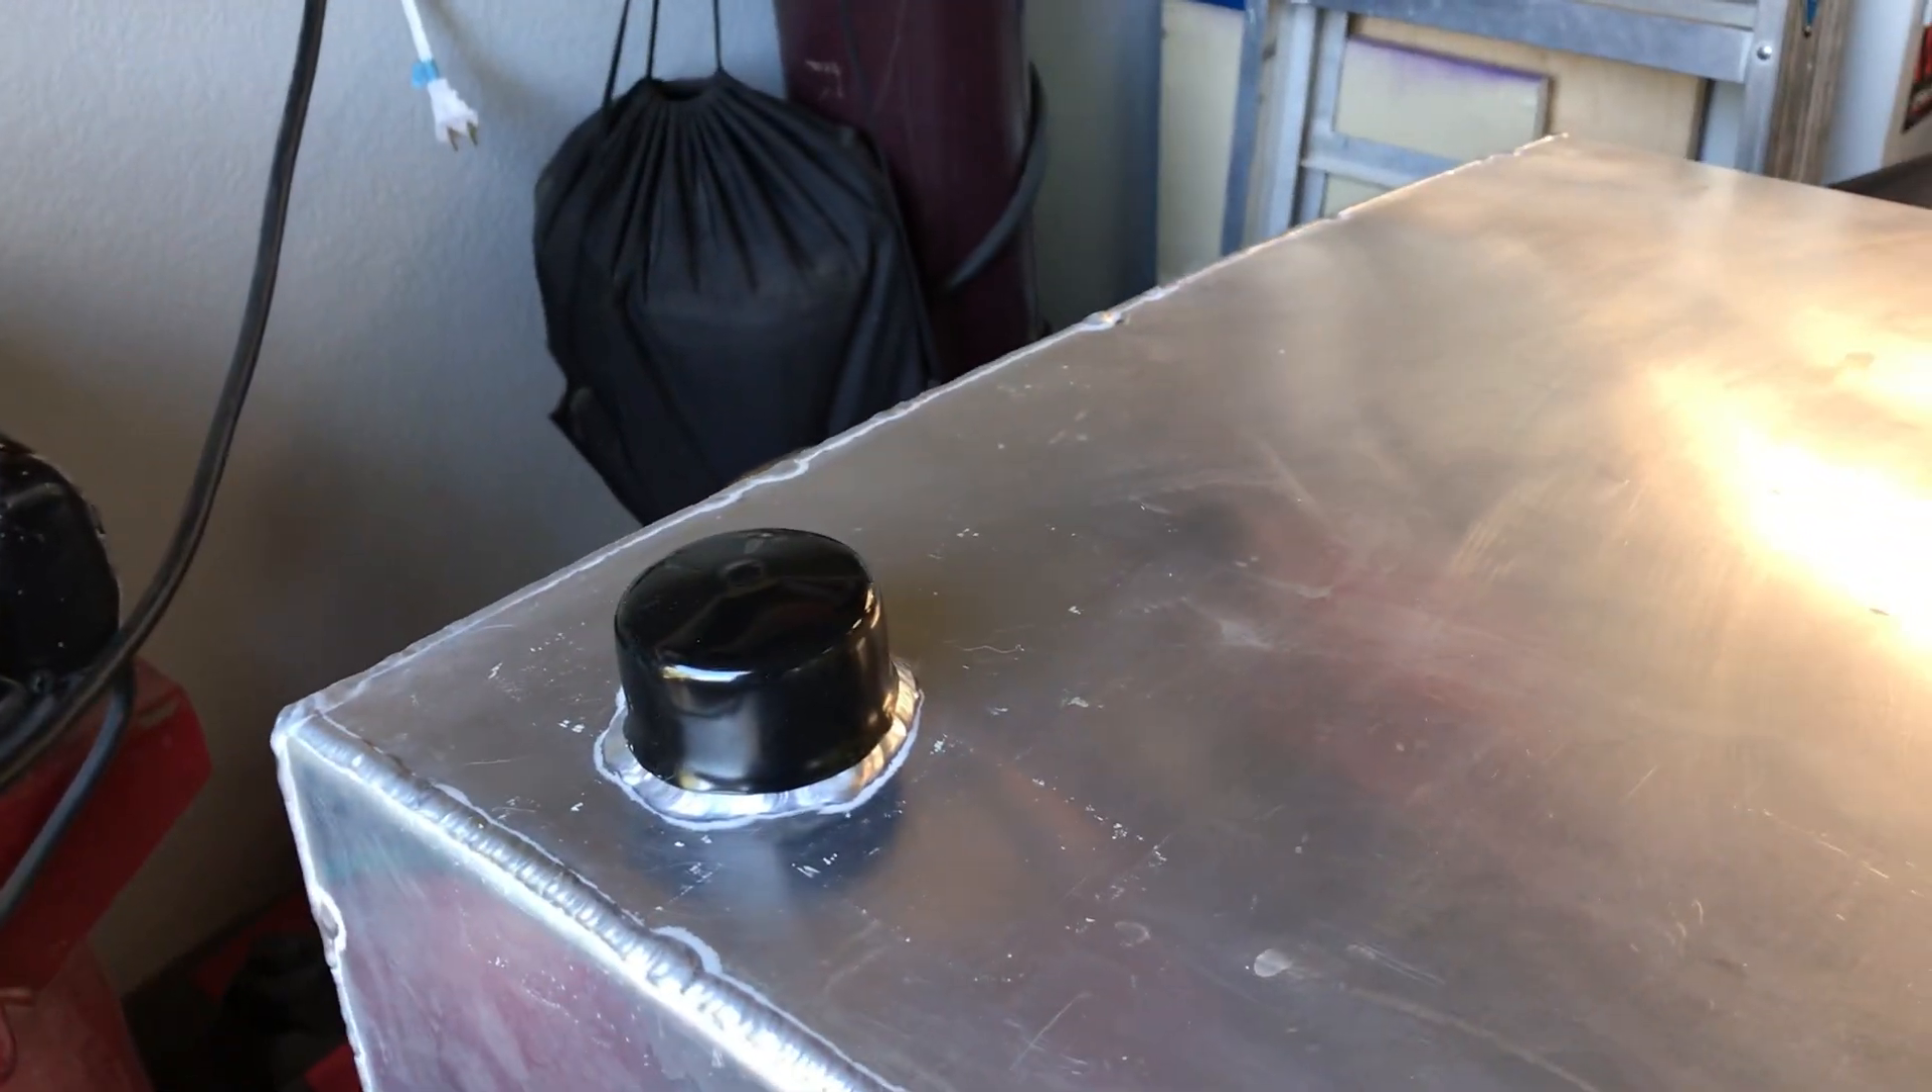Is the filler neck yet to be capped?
No.